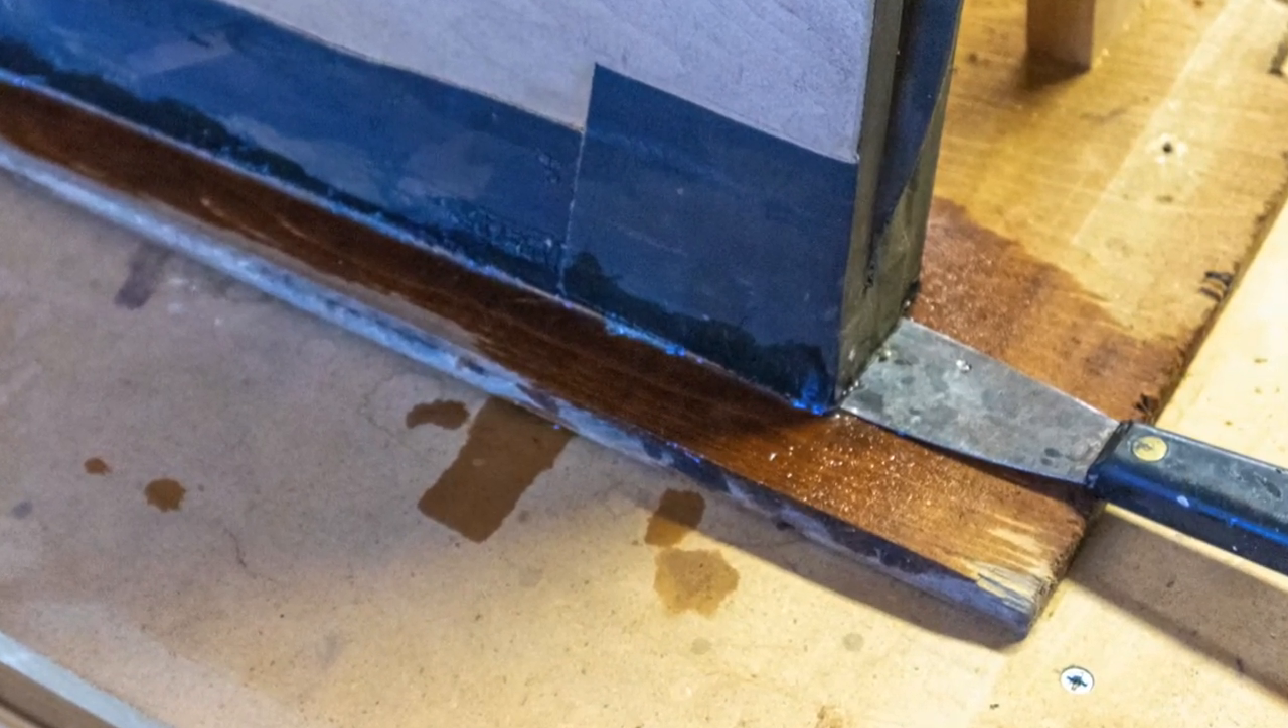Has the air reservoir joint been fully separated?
No.